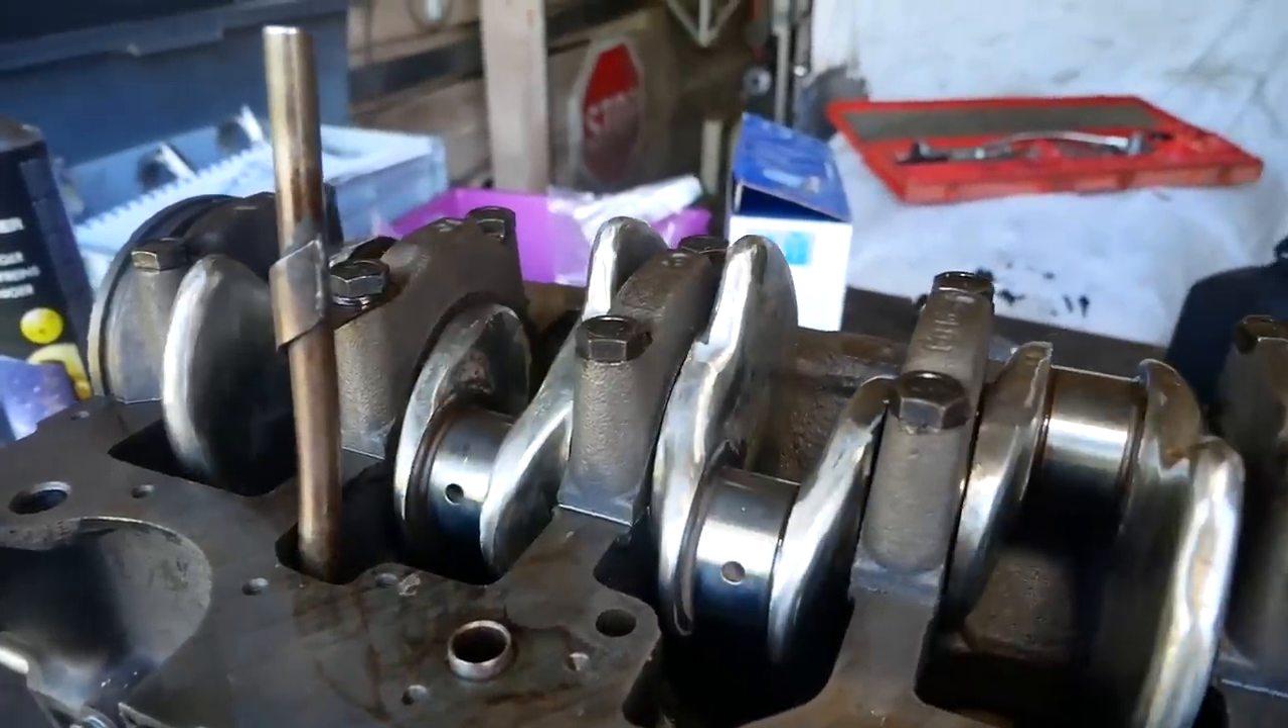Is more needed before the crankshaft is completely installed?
No.